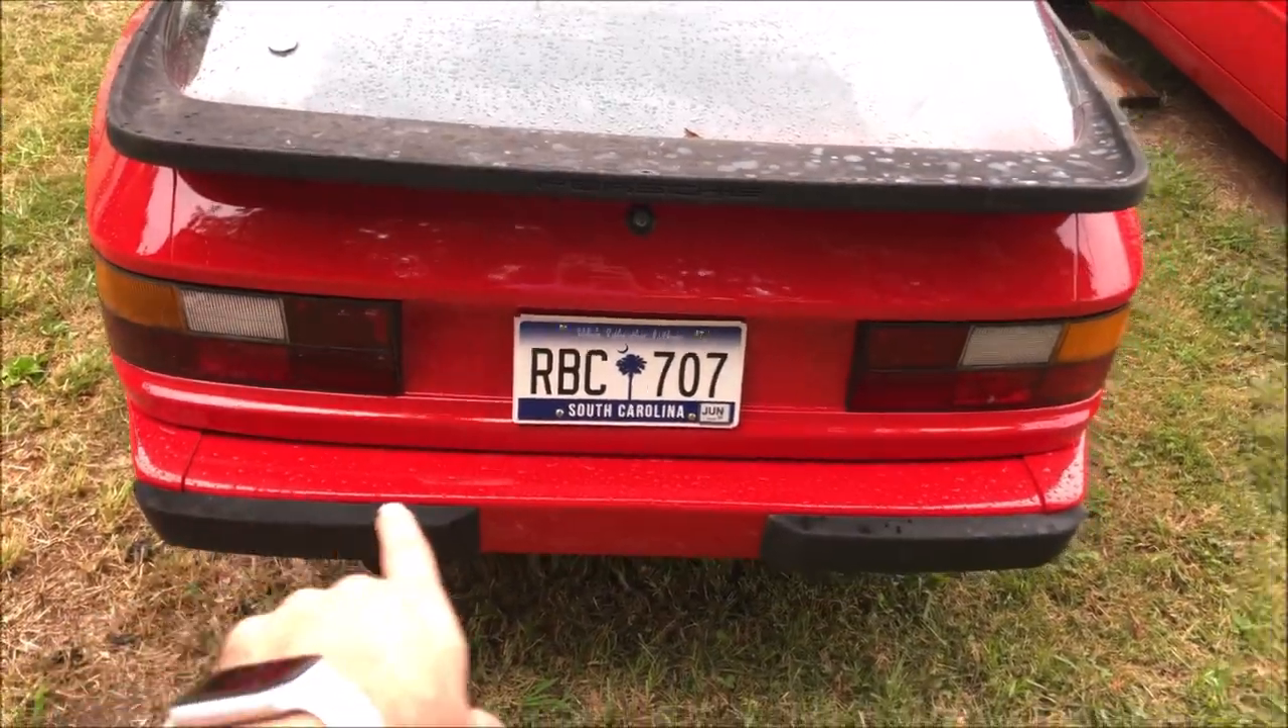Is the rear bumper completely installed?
Yes.